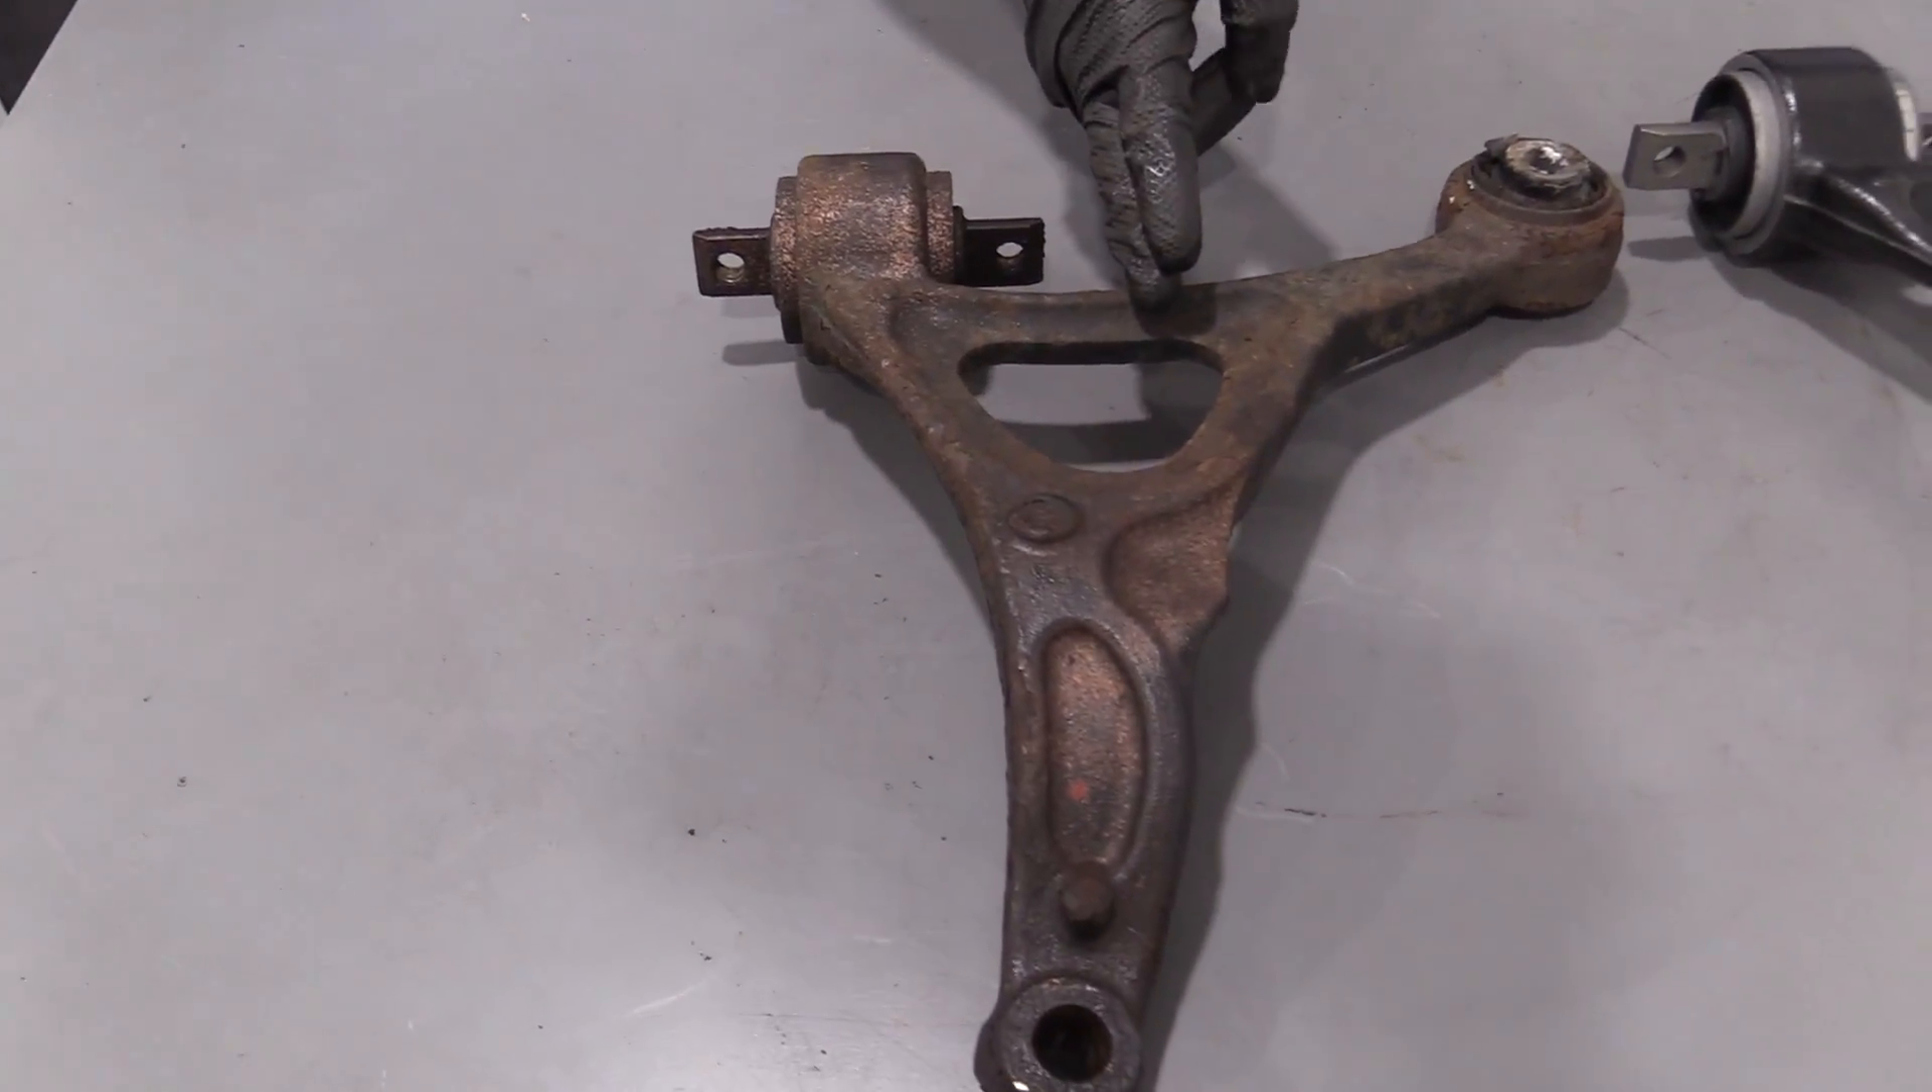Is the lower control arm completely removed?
Yes.